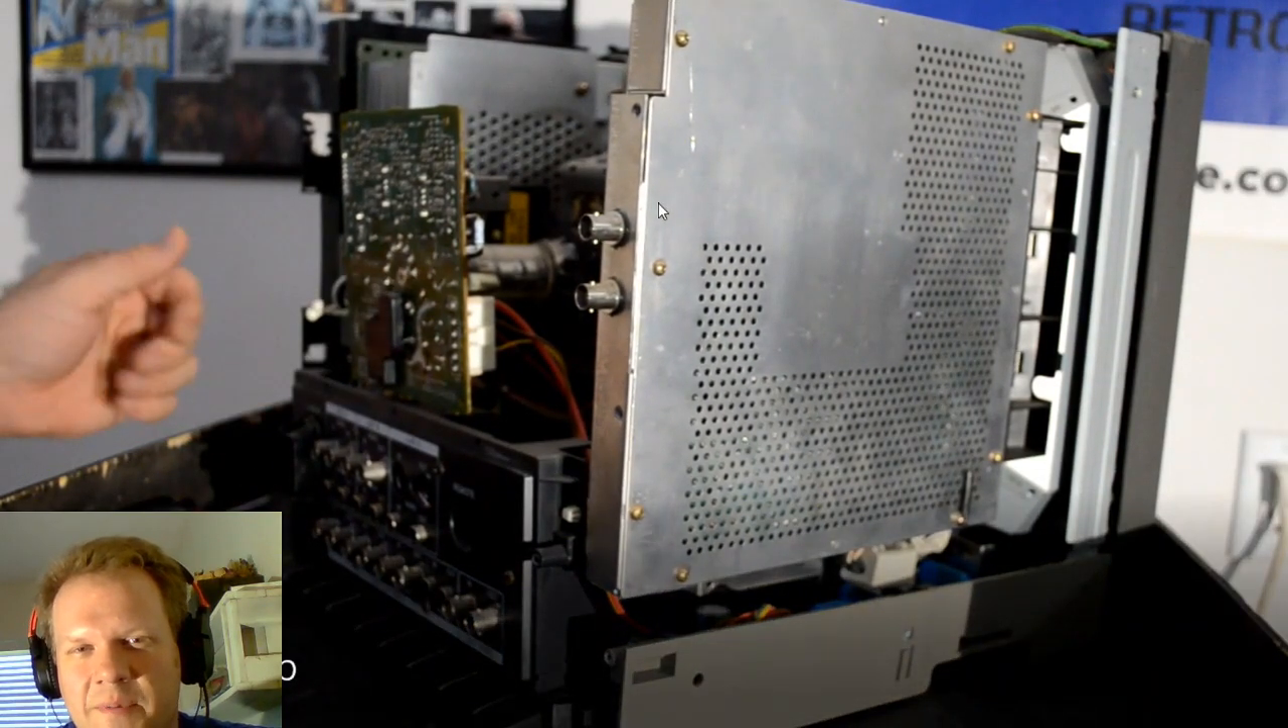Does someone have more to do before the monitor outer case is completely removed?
No.